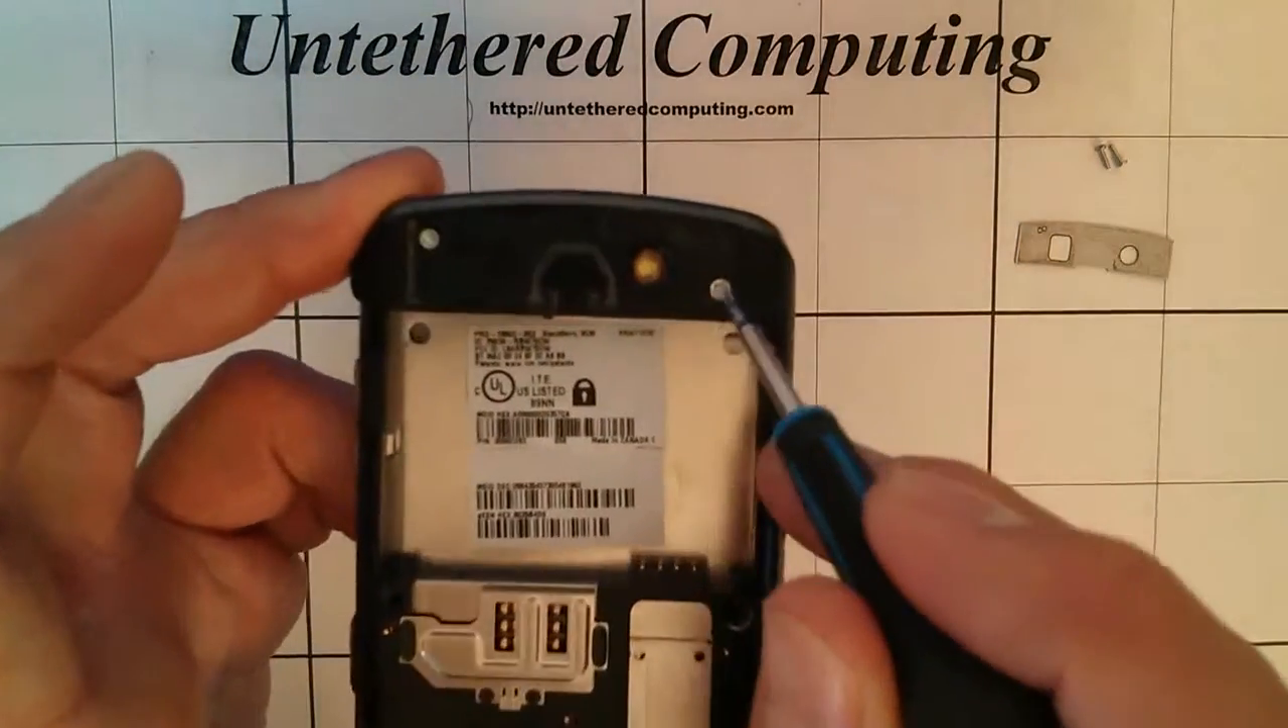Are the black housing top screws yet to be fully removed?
Yes.